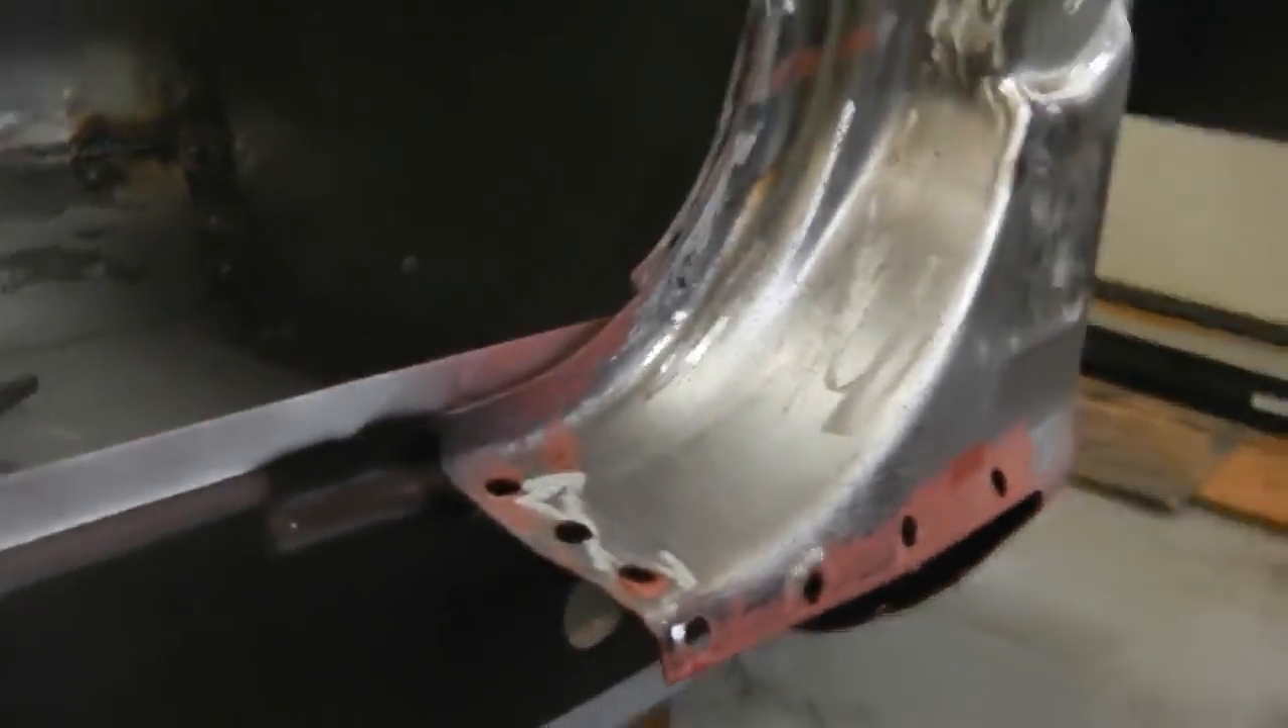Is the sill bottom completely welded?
No.